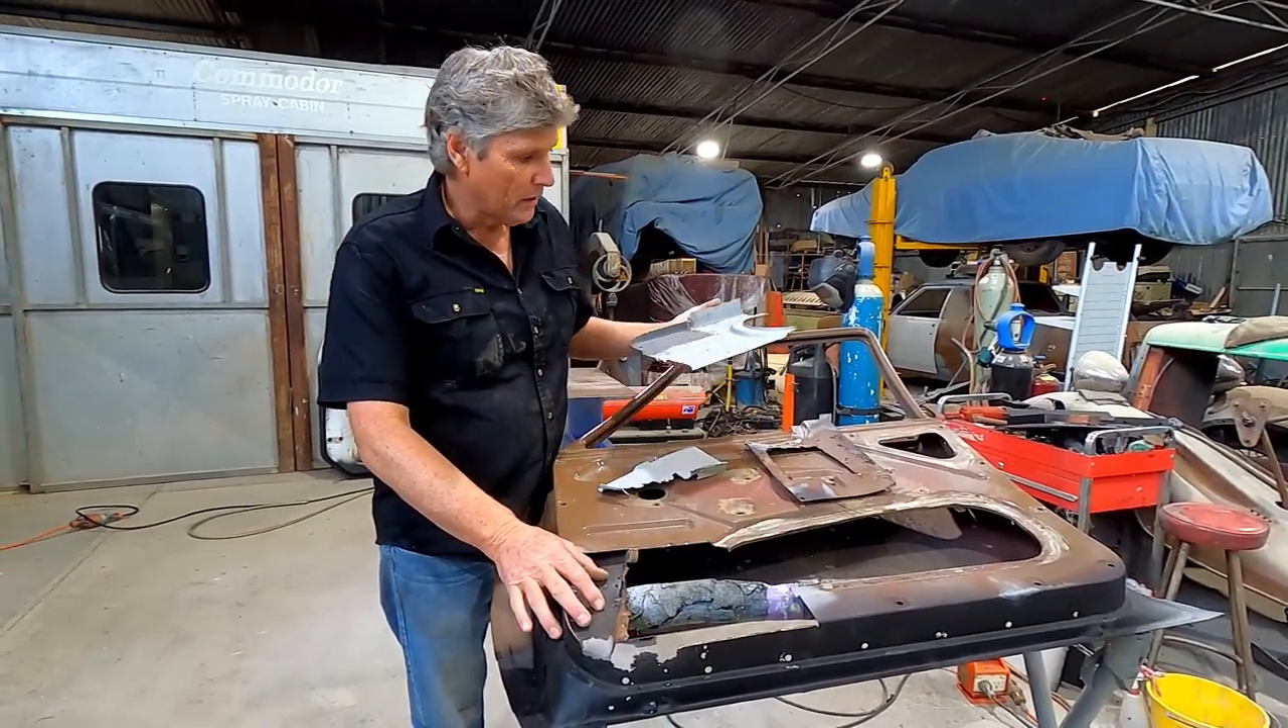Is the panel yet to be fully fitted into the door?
Yes.